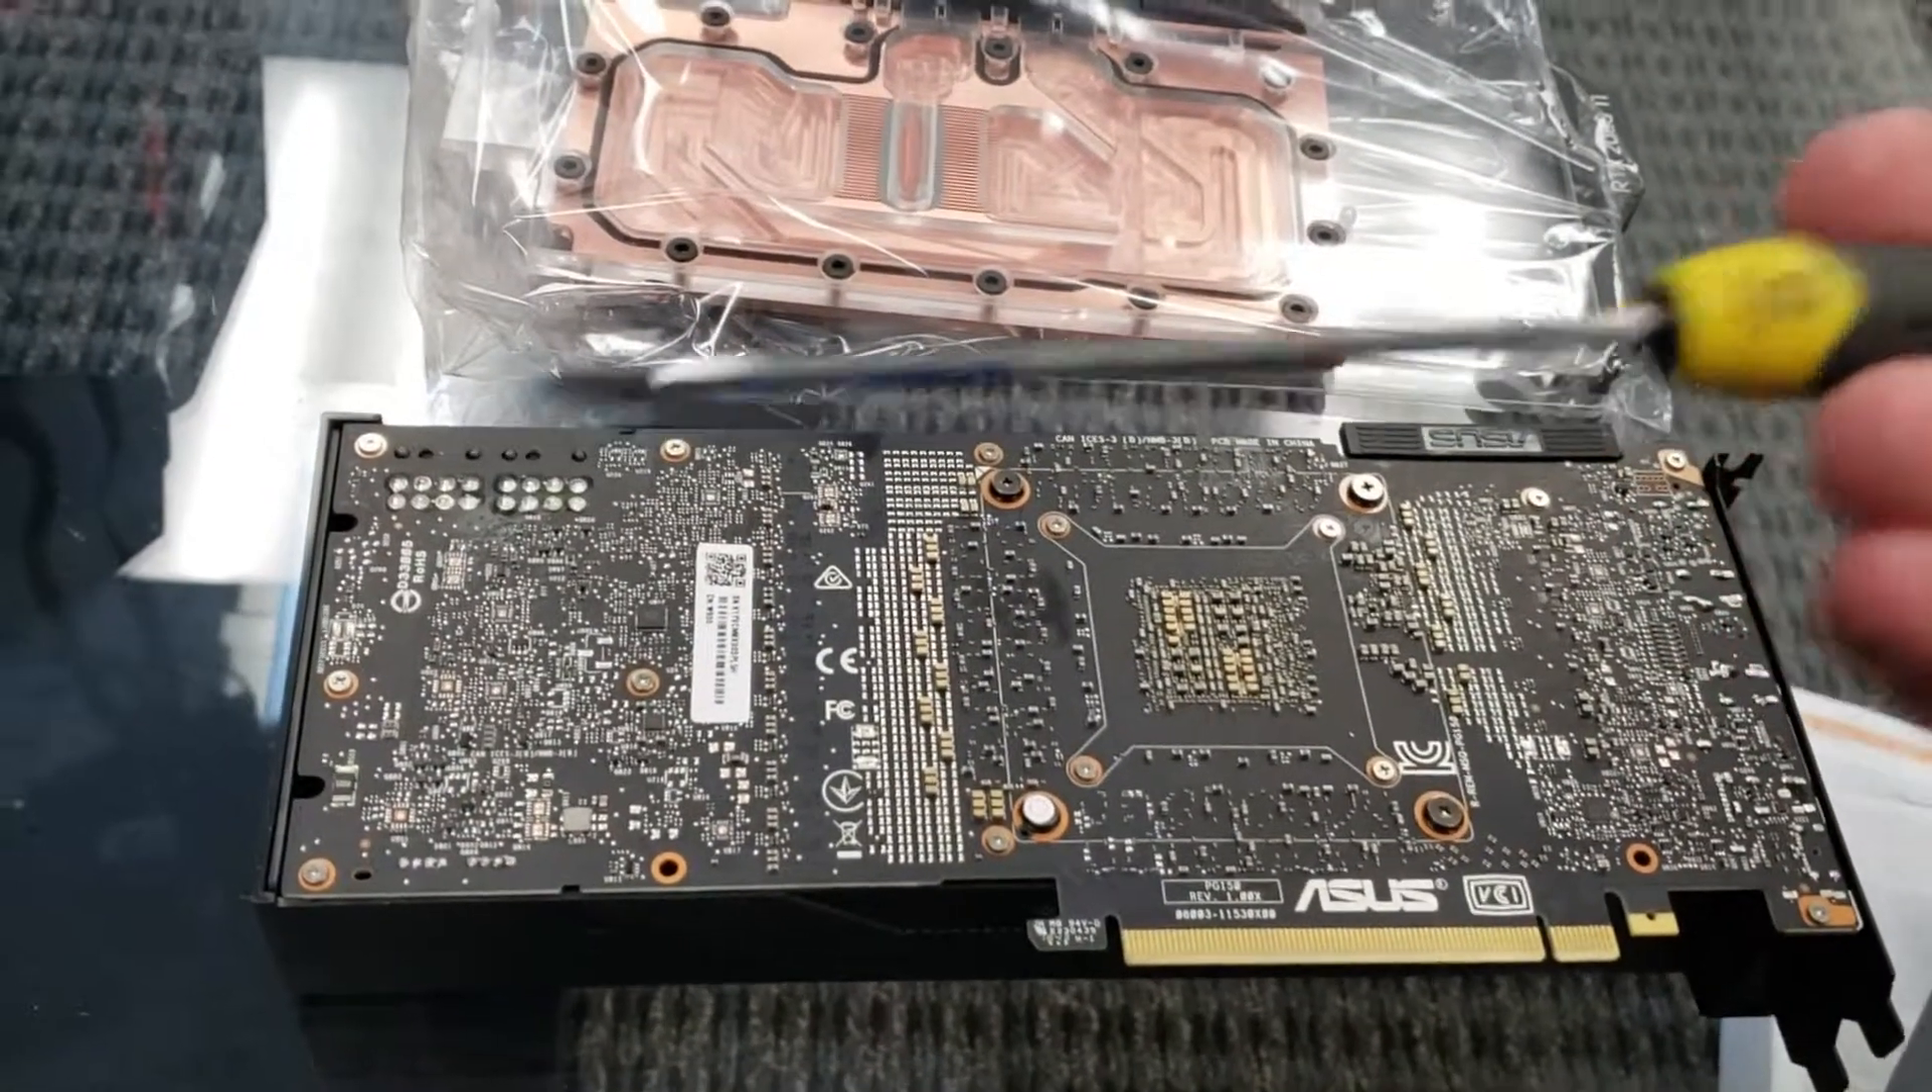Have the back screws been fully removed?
No.